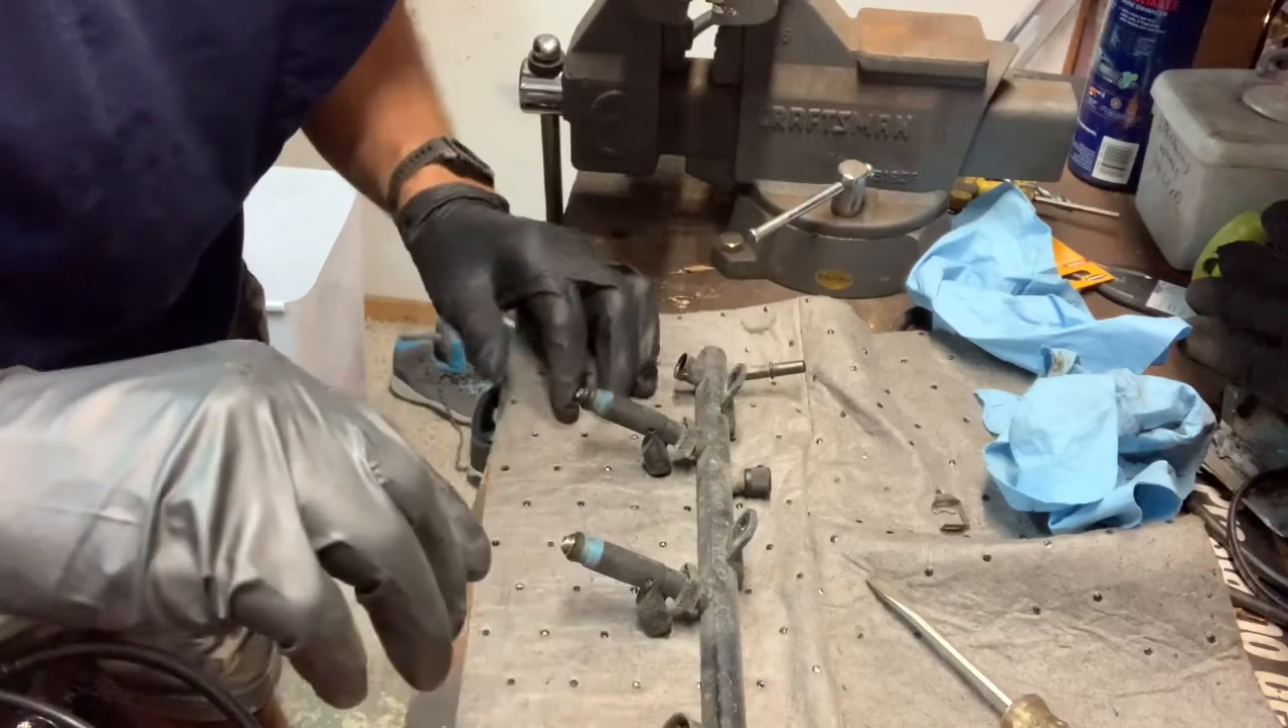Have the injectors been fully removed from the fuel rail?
No.